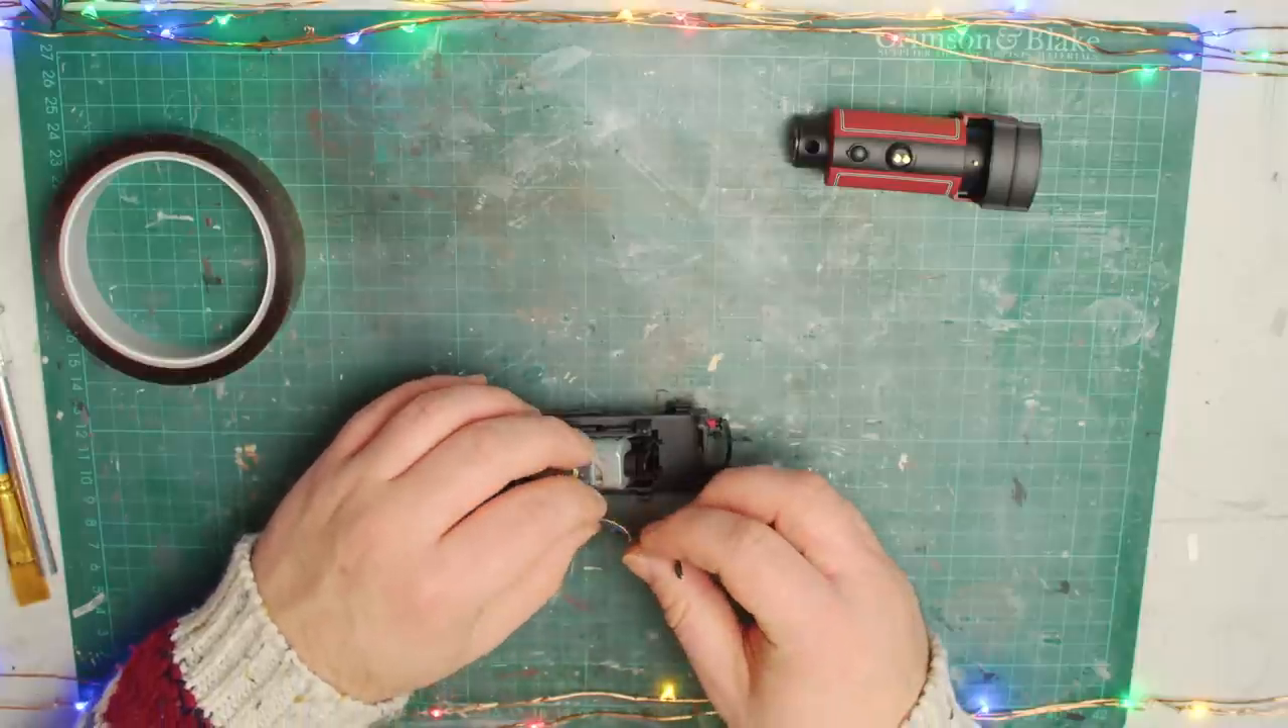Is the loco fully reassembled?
No.